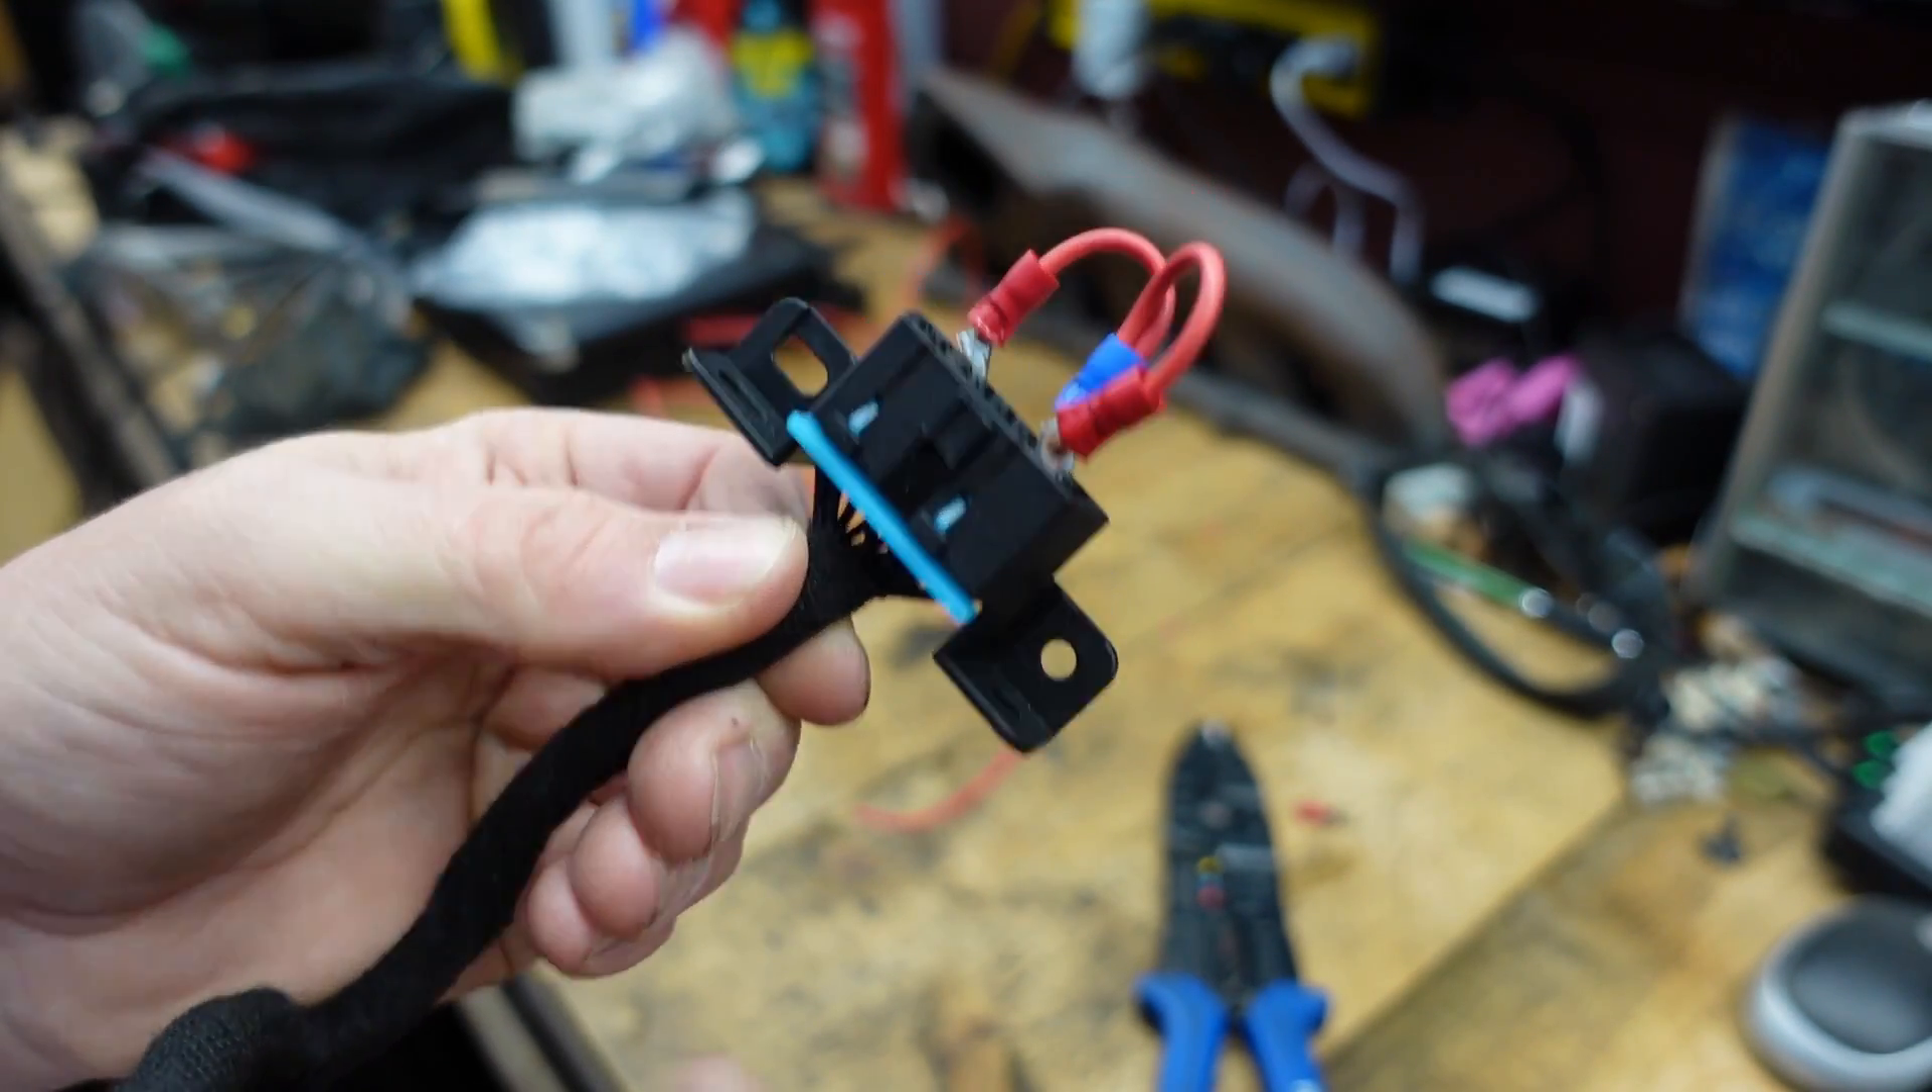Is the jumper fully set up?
Yes.